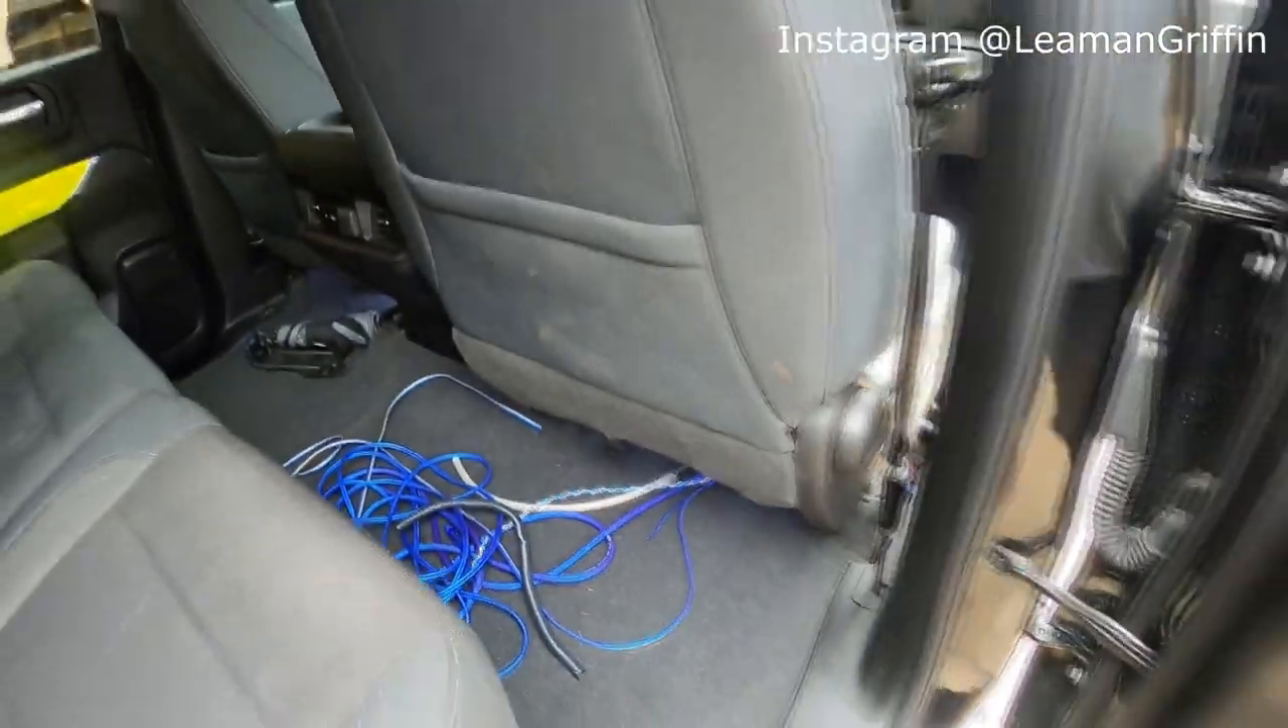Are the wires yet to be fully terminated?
Yes.